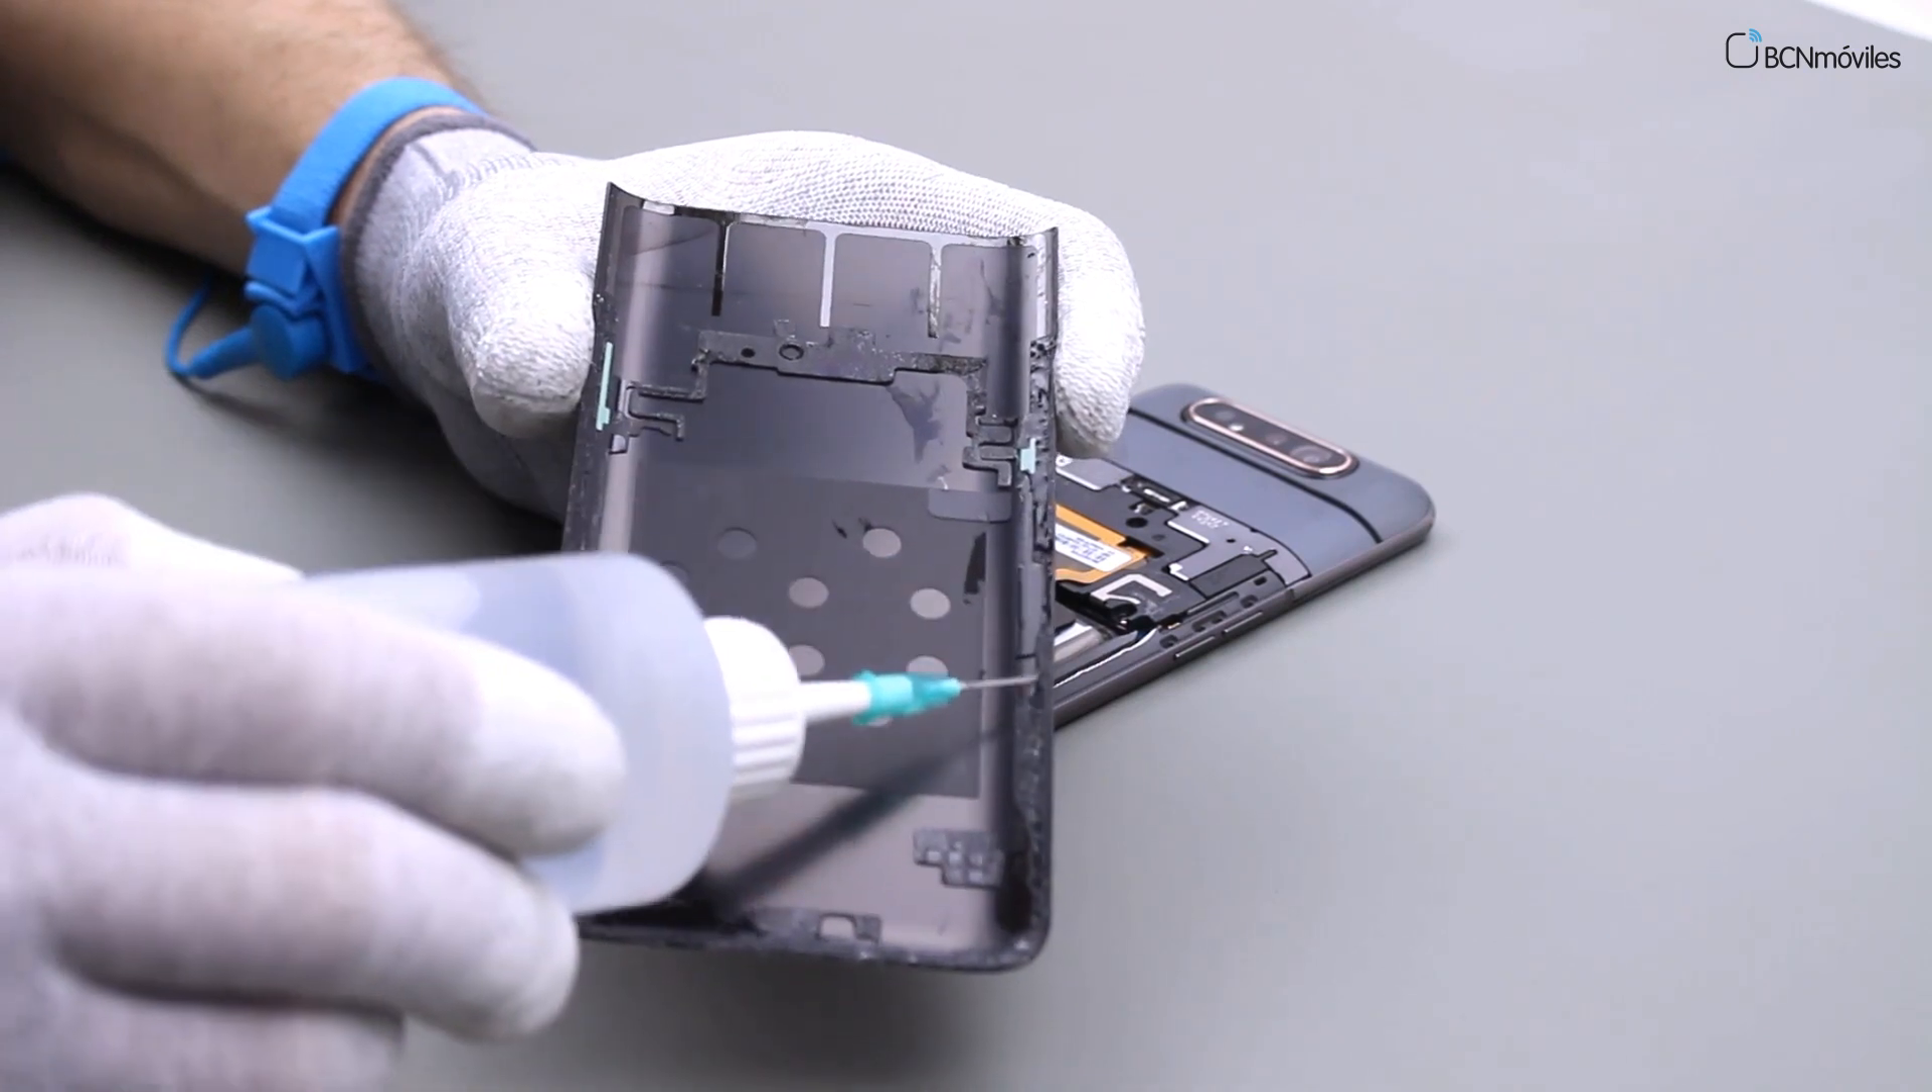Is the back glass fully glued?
No.